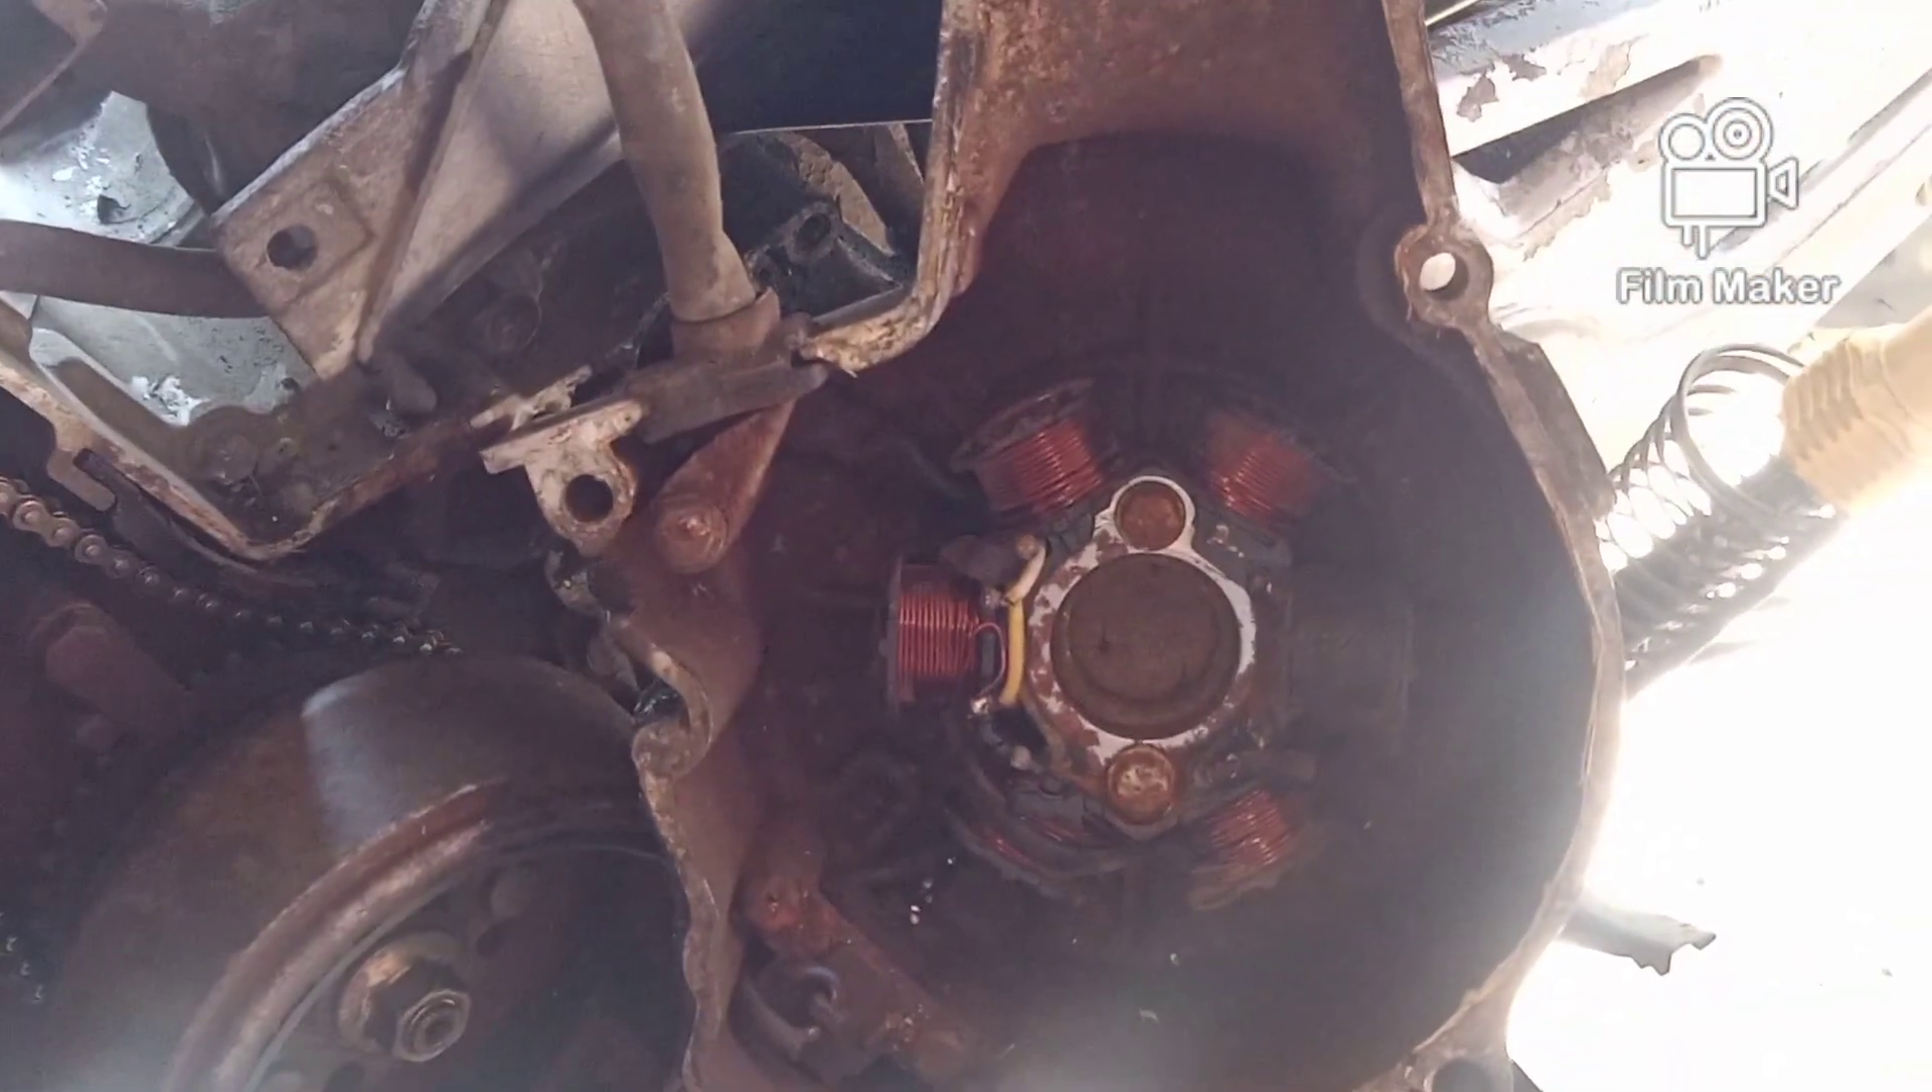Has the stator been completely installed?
Yes.